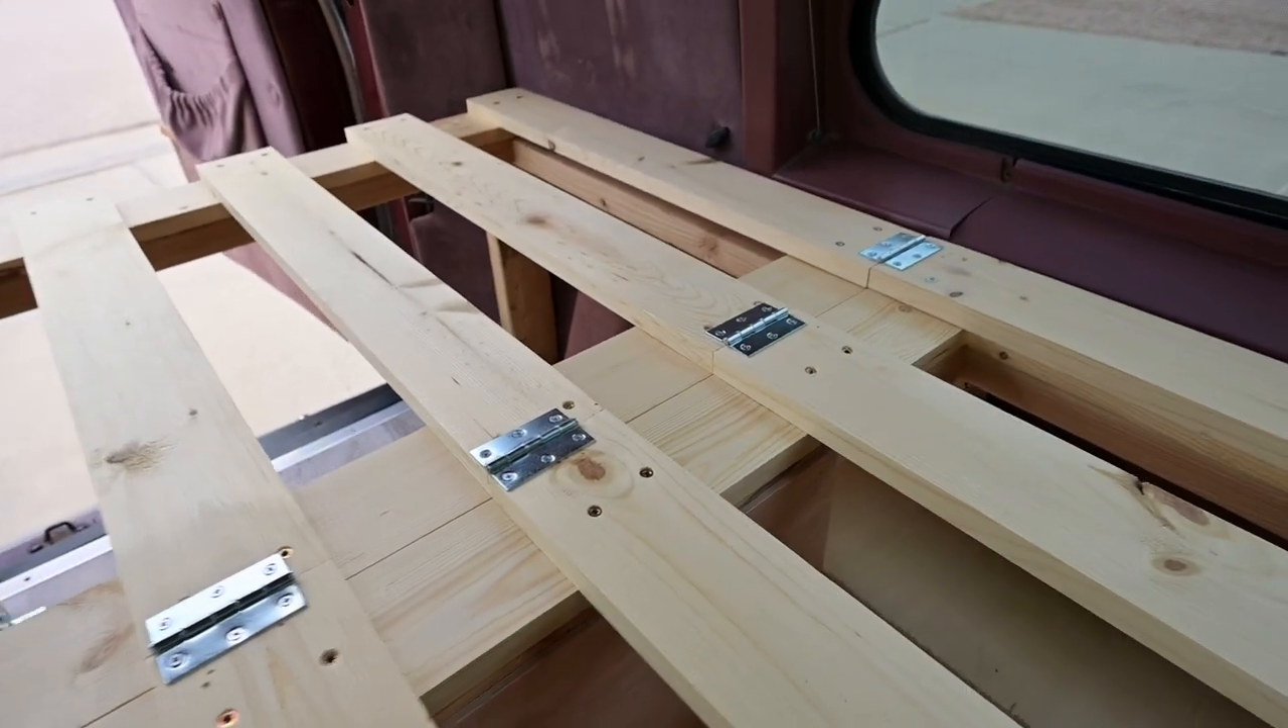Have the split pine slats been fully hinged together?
Yes.